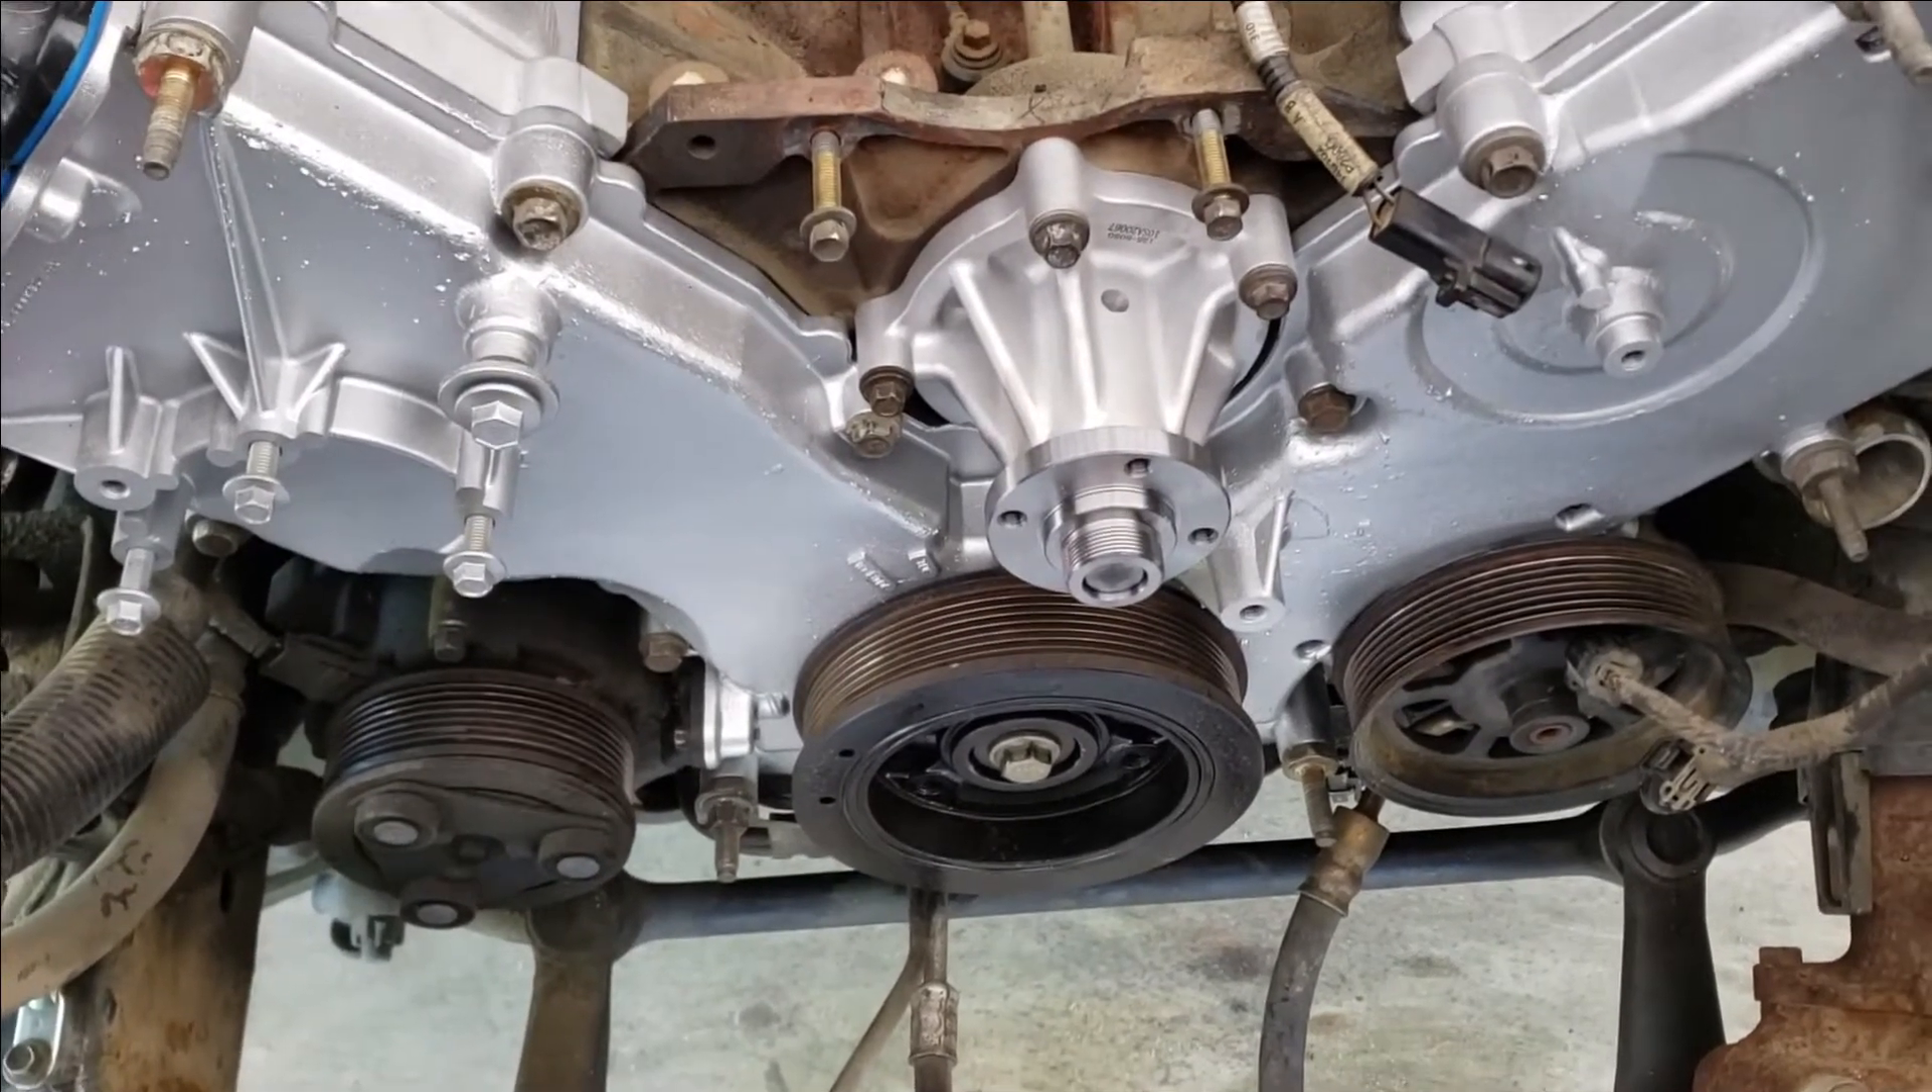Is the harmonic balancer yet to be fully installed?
No.